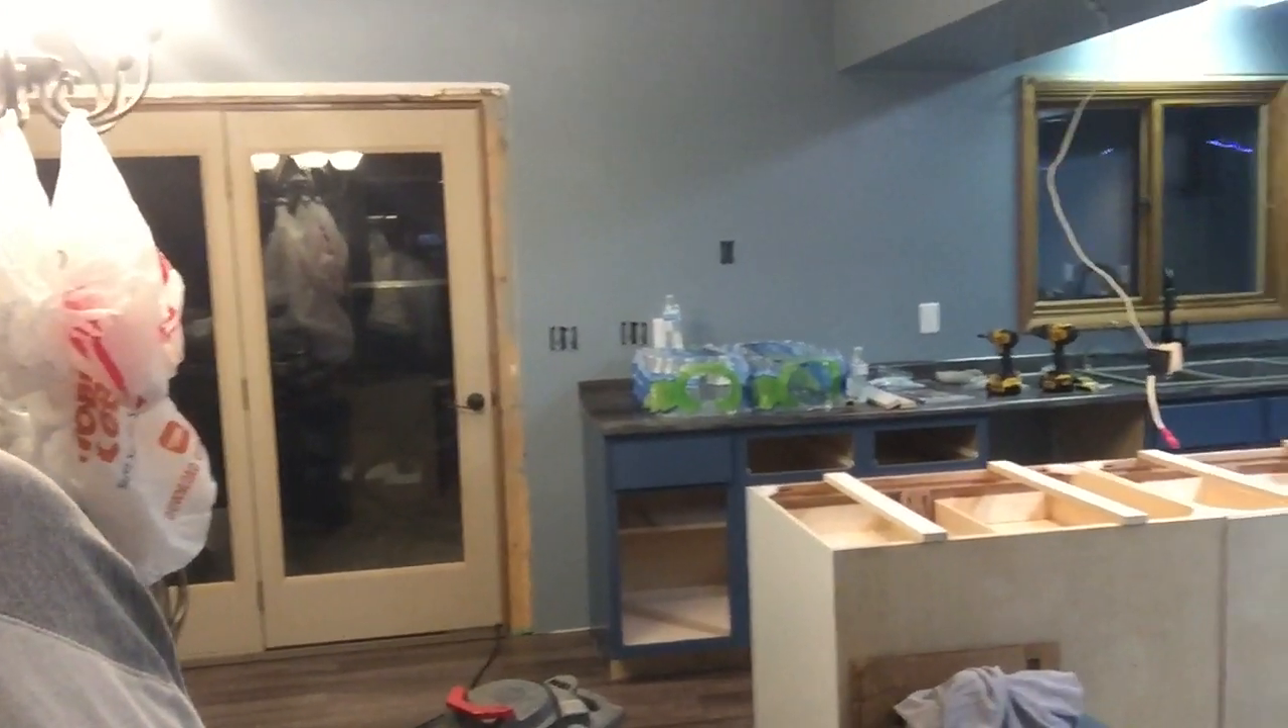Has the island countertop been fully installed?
No.